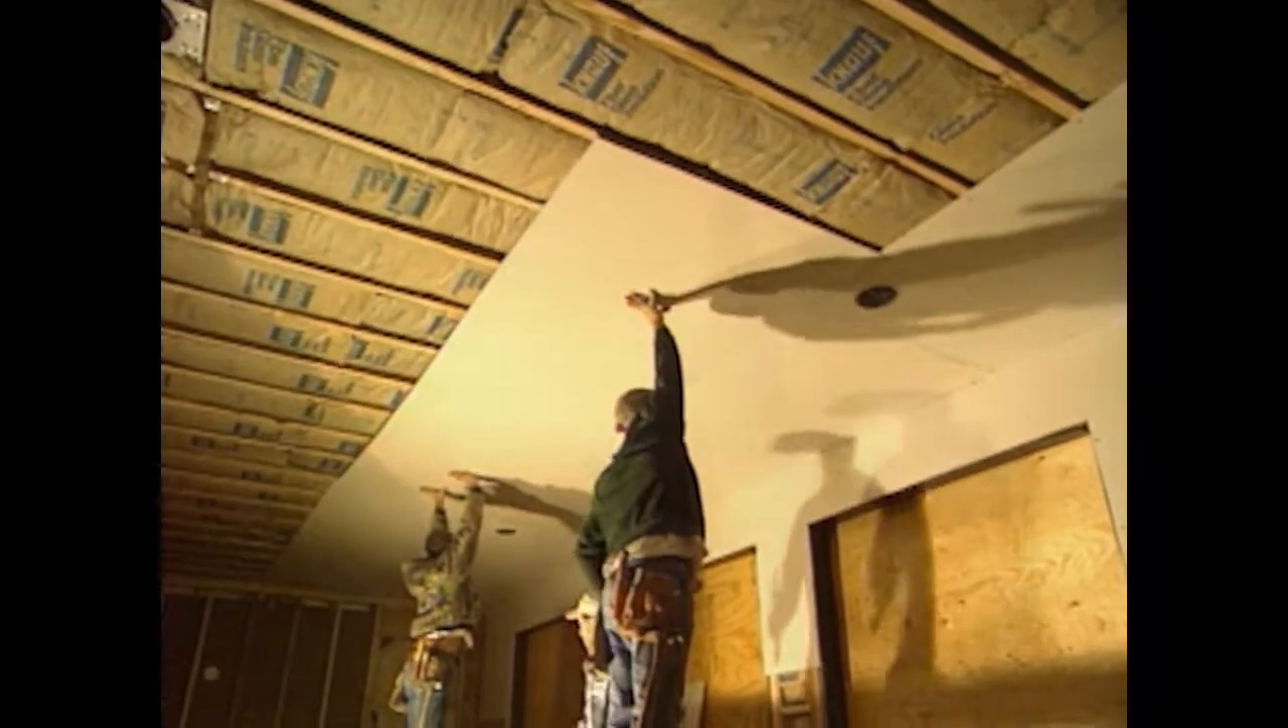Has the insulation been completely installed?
Yes.